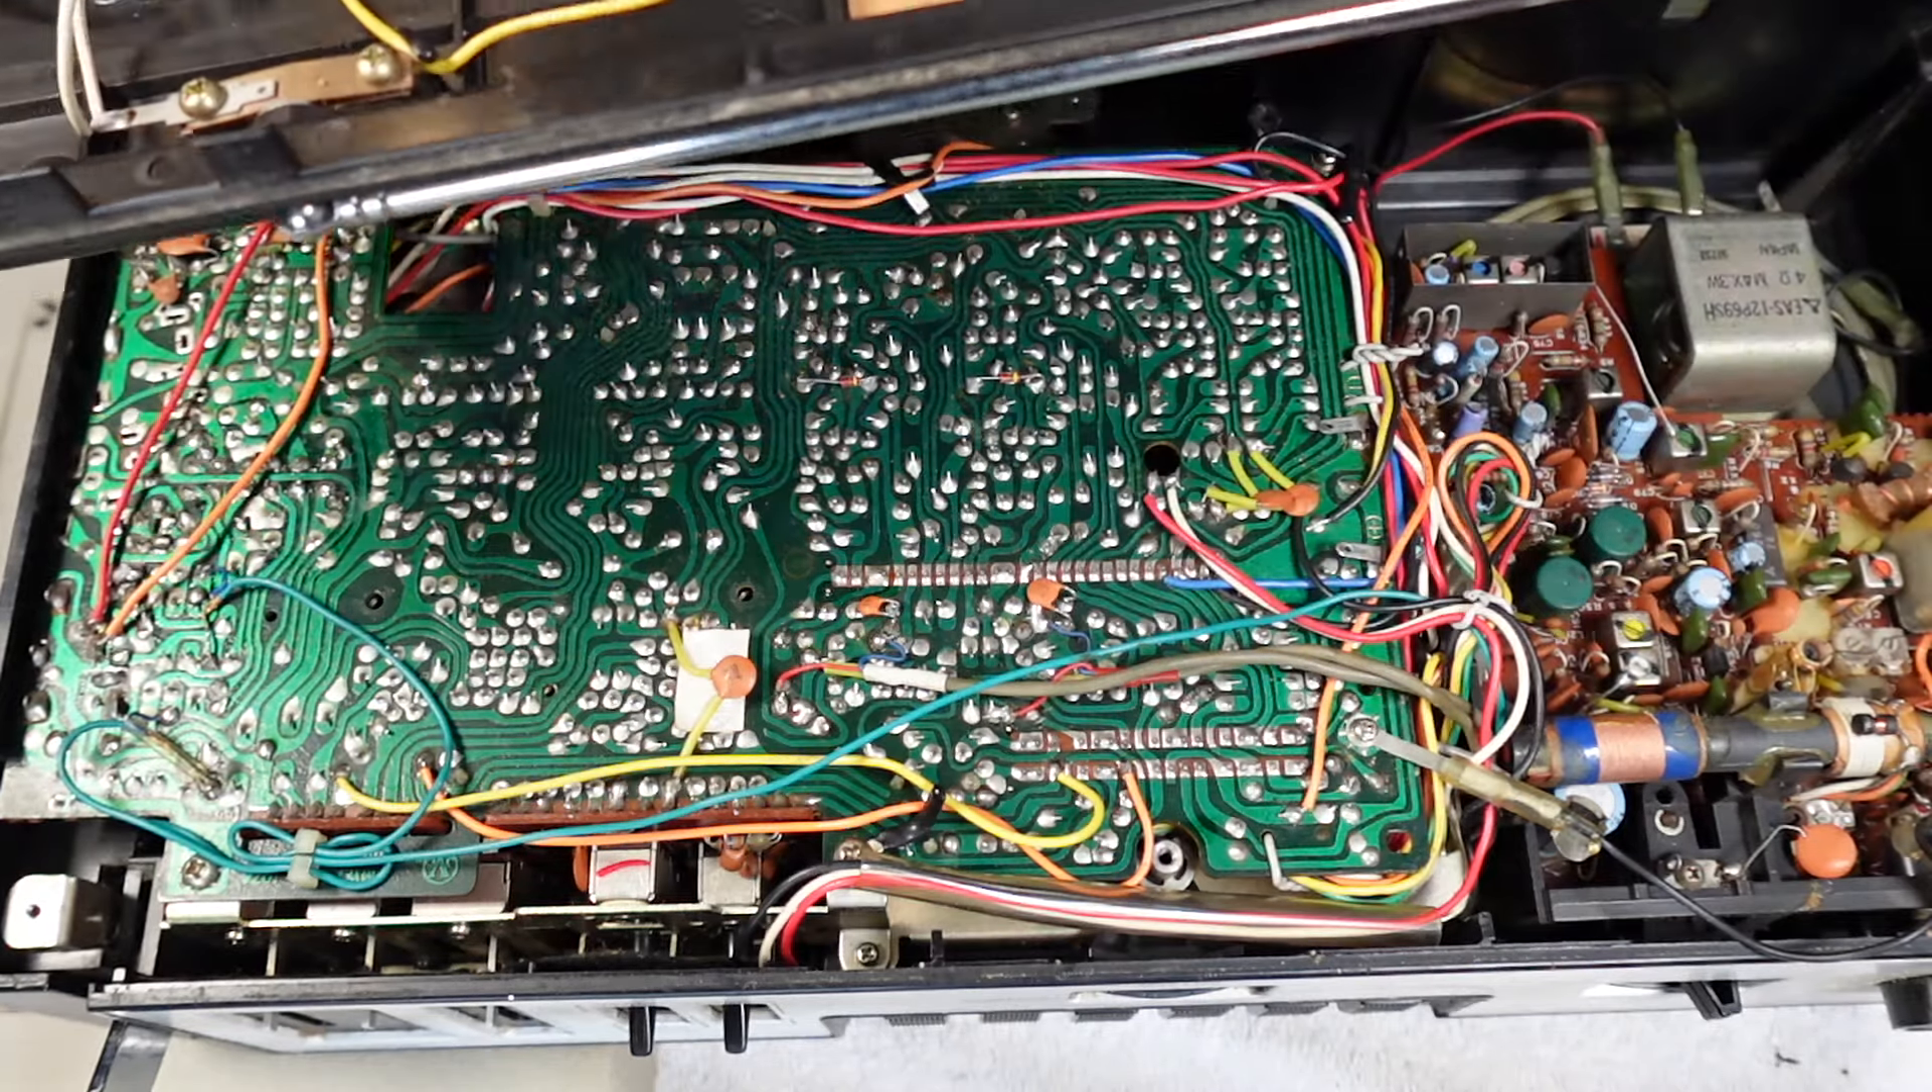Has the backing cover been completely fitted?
No.